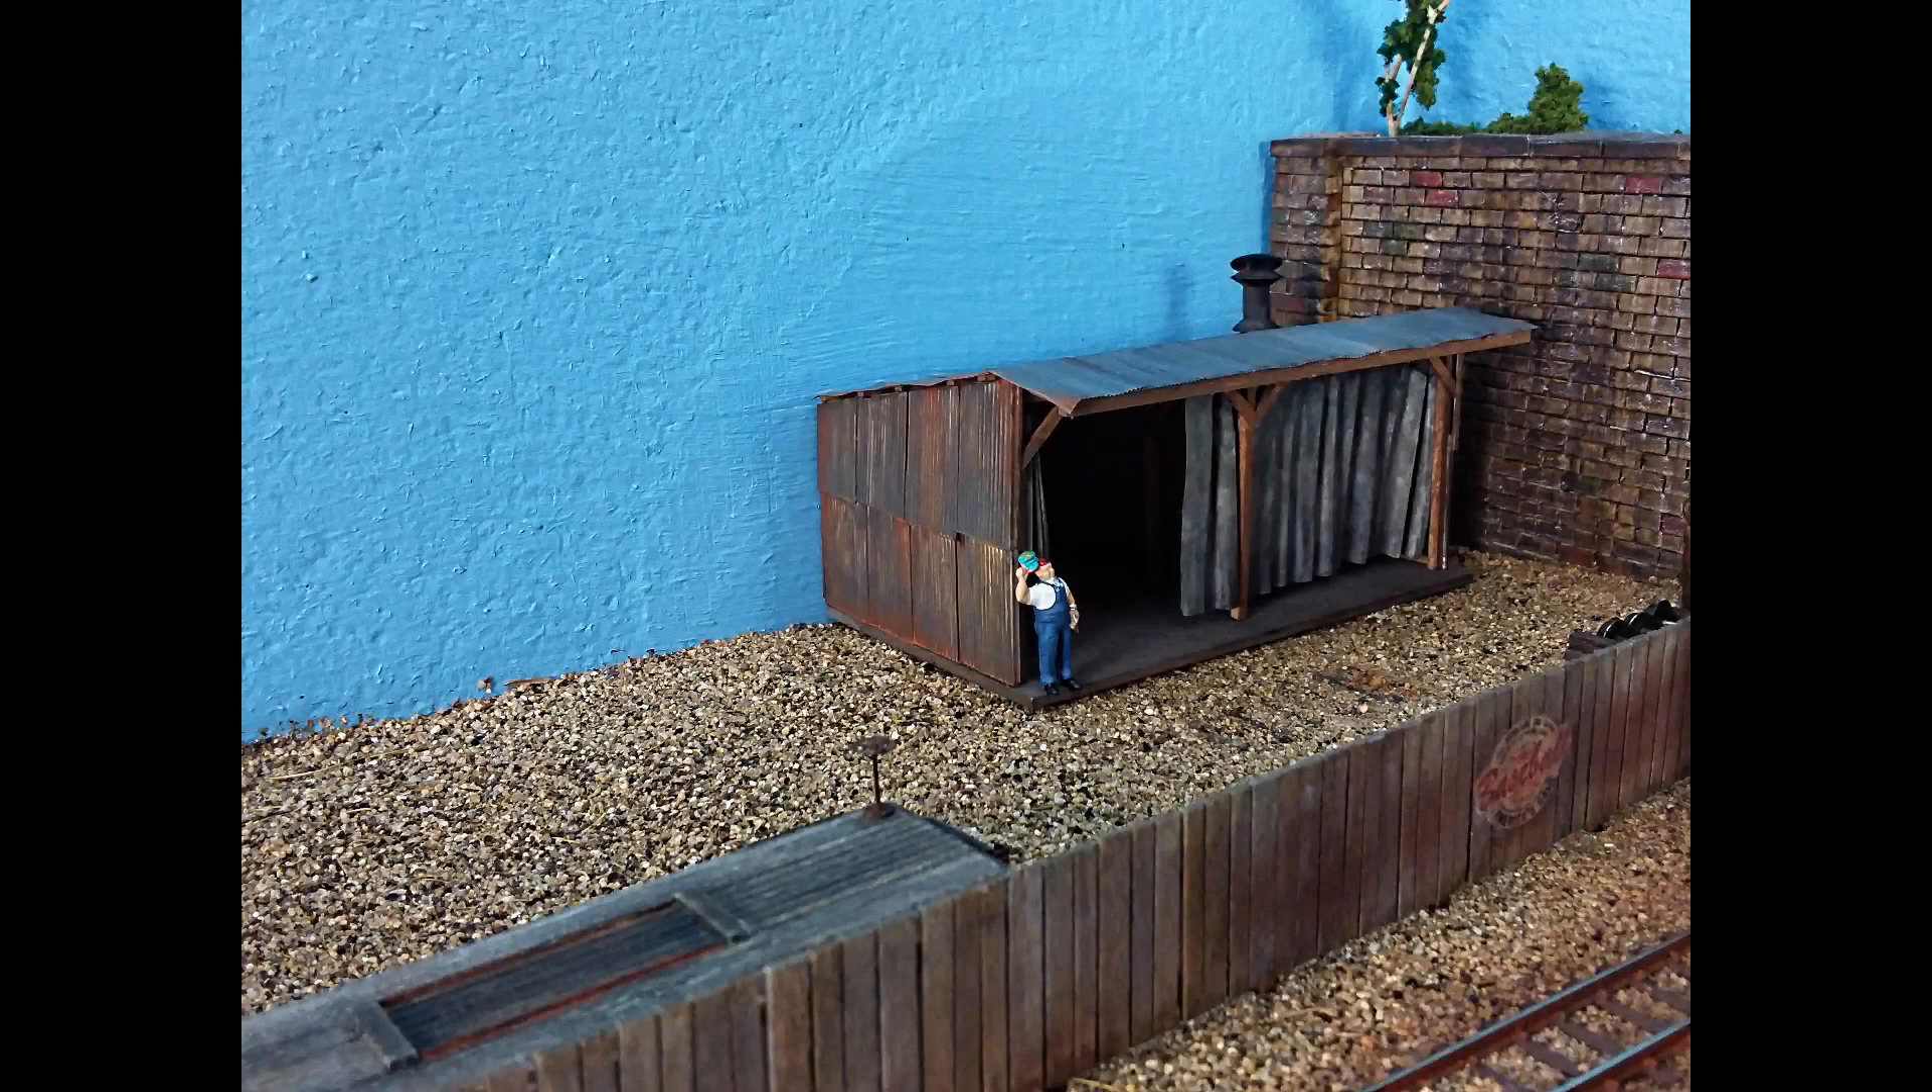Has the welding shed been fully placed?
Yes.